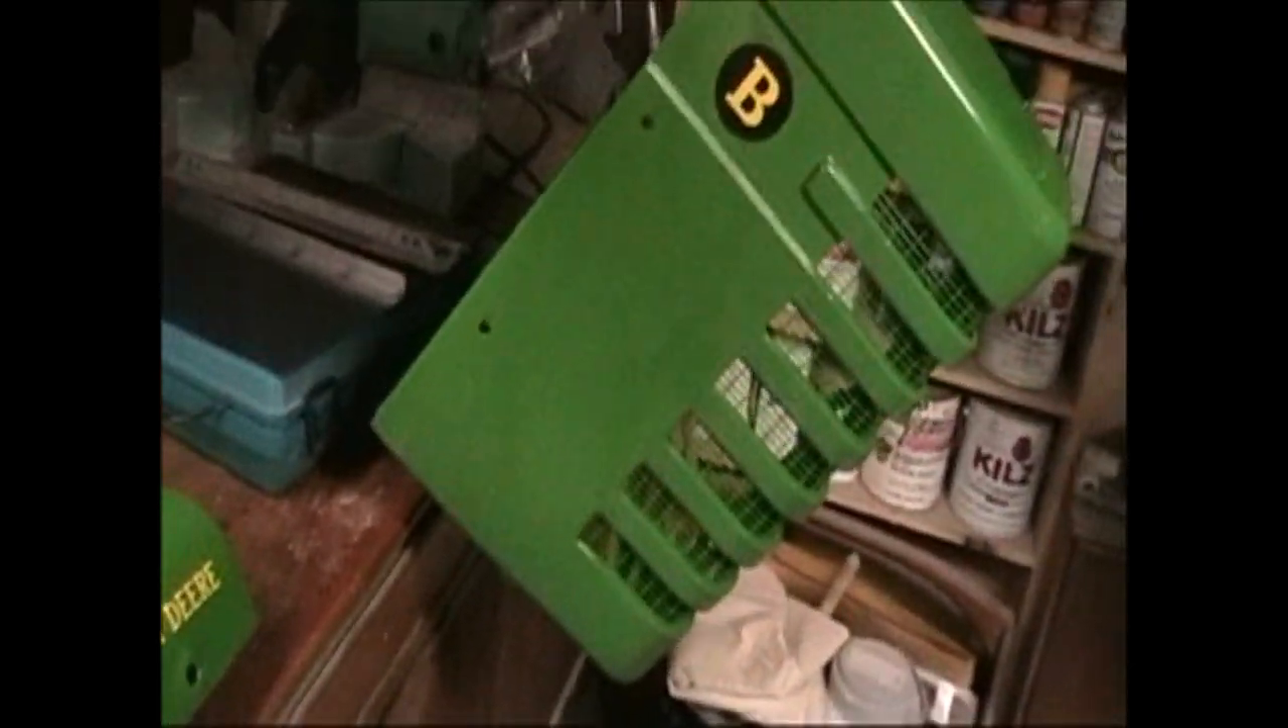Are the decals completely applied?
Yes.